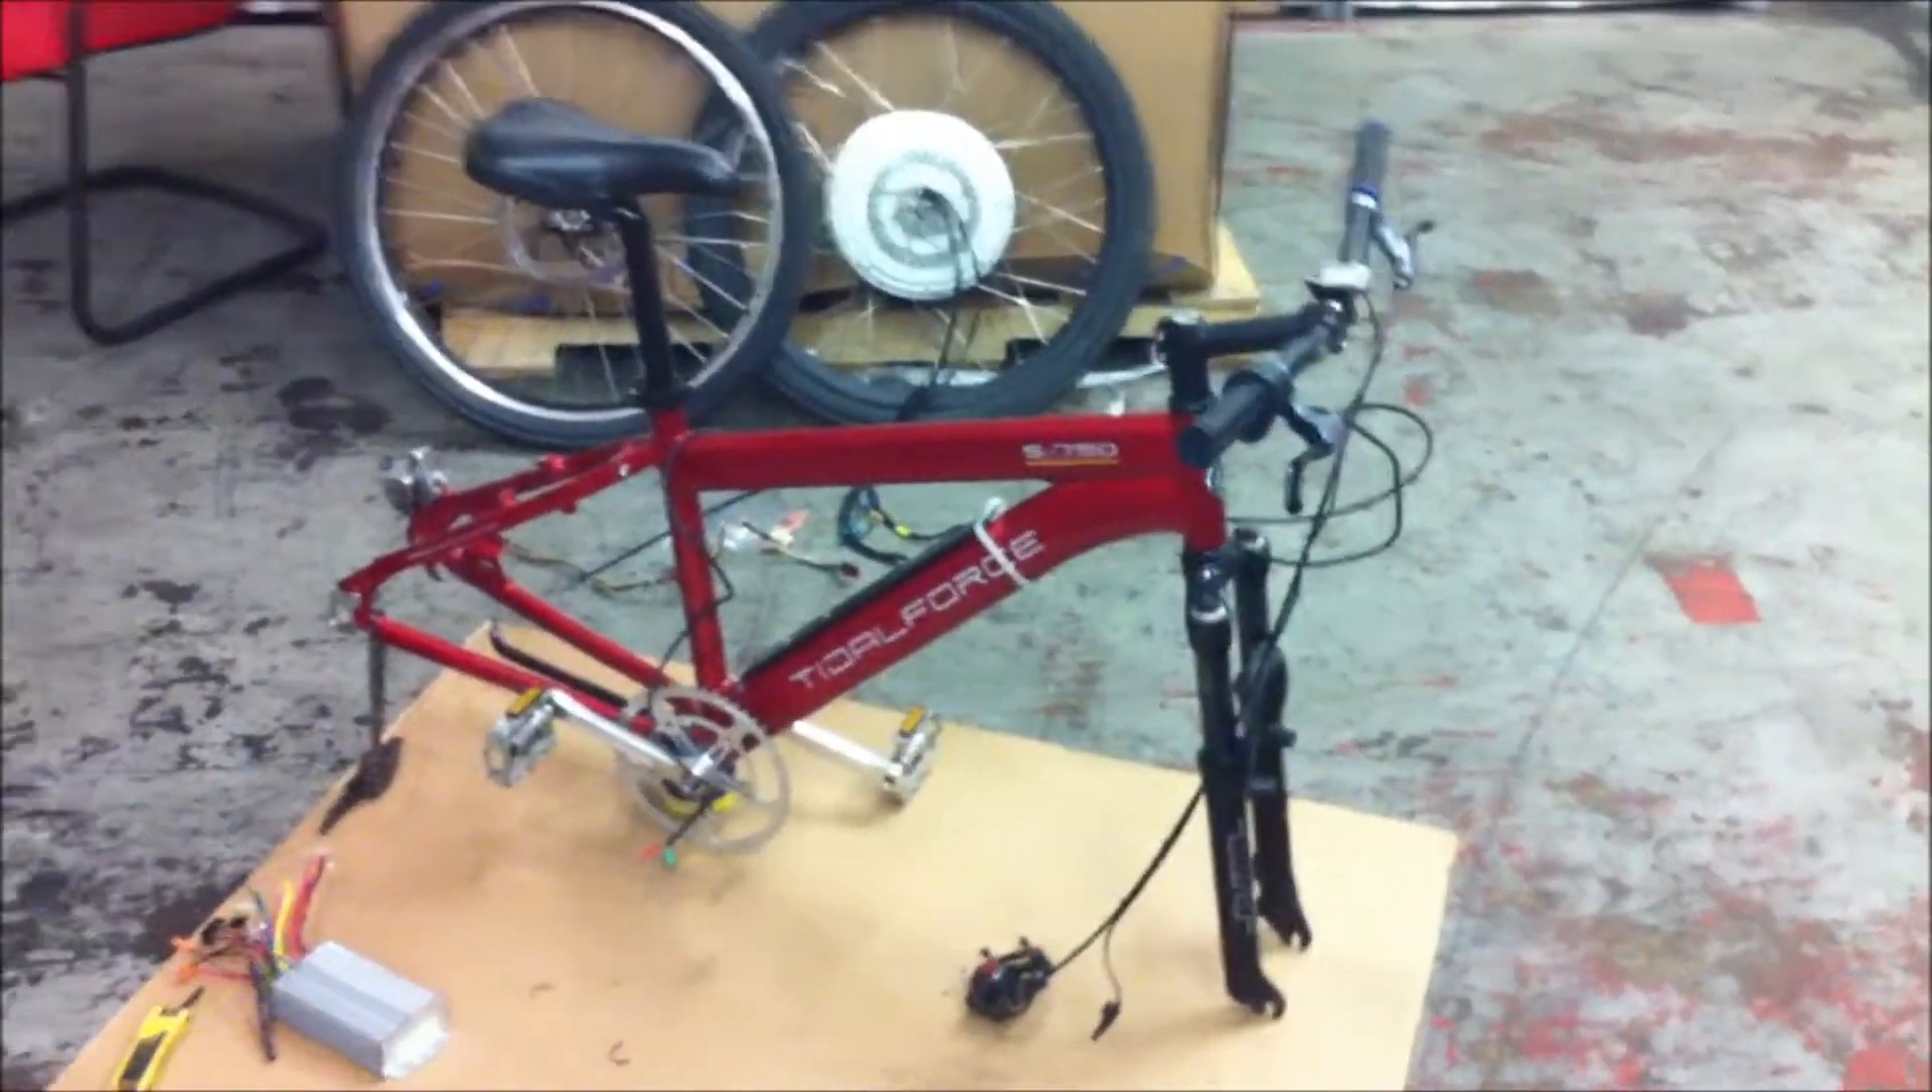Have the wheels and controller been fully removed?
Yes.